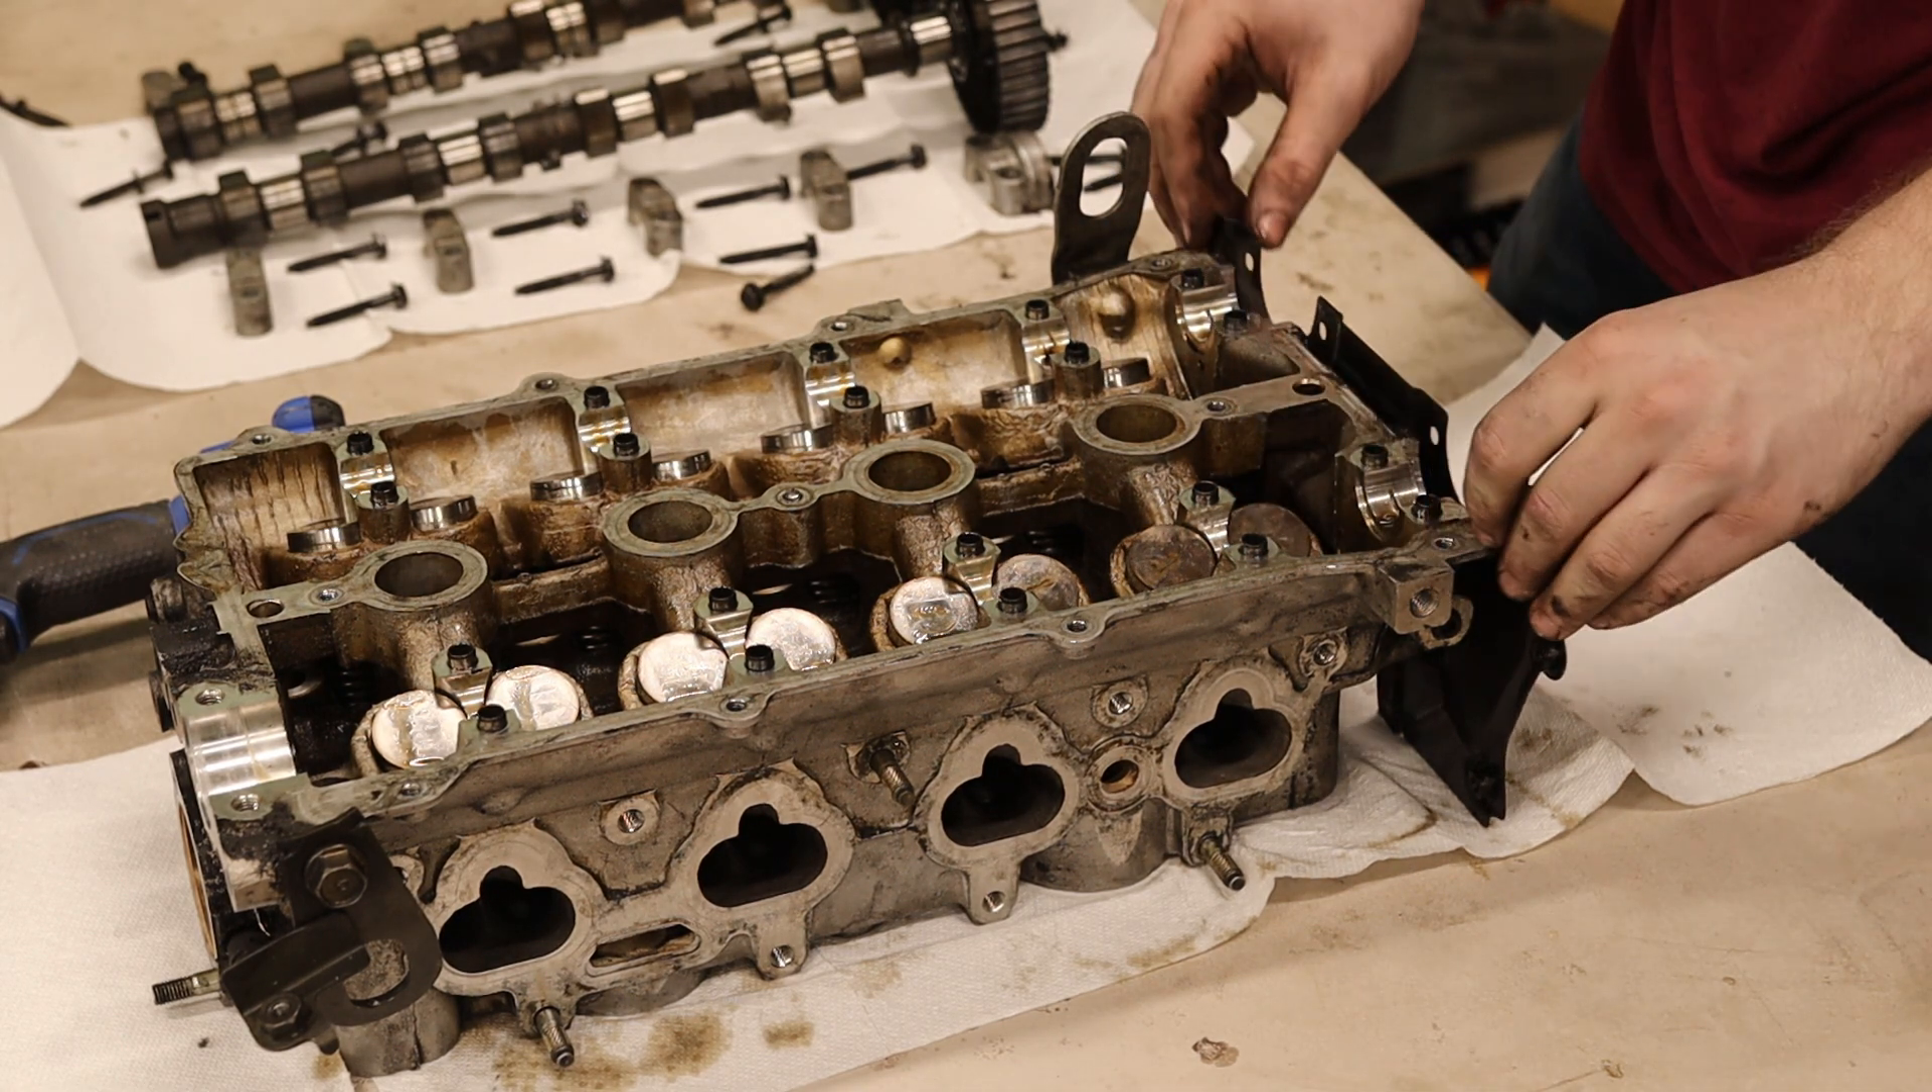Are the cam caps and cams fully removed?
Yes.